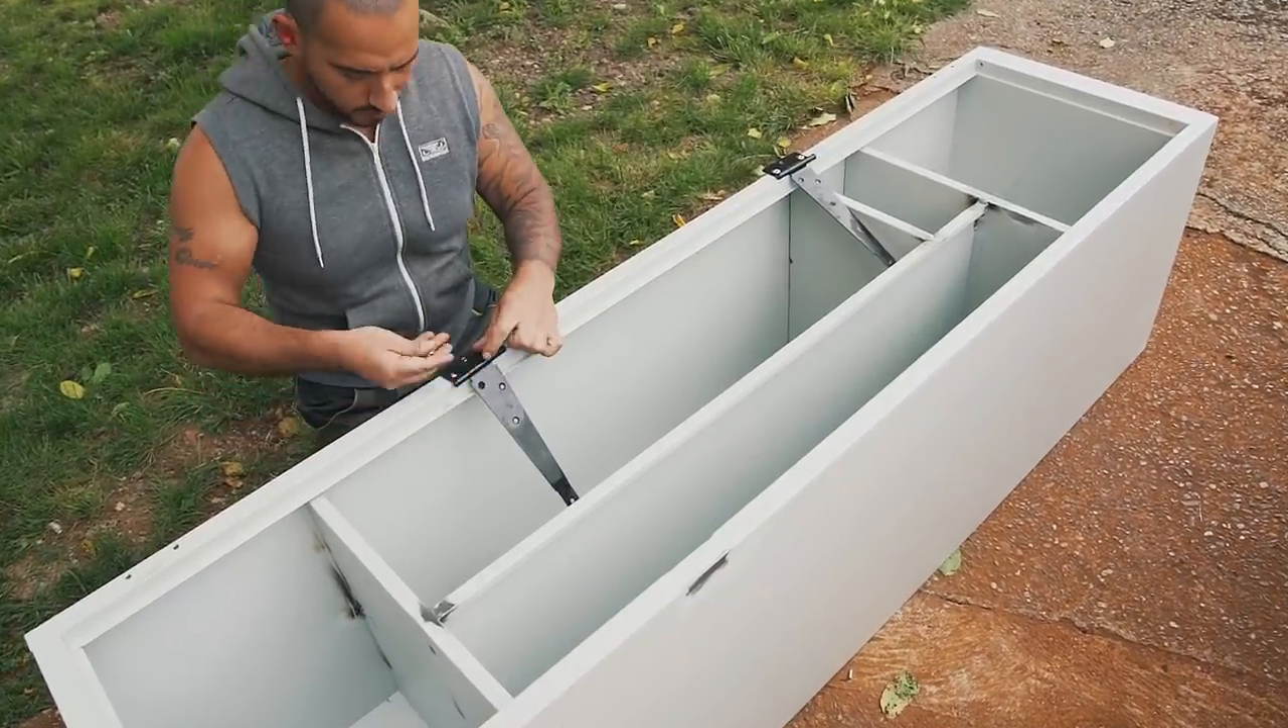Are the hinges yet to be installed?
Yes.